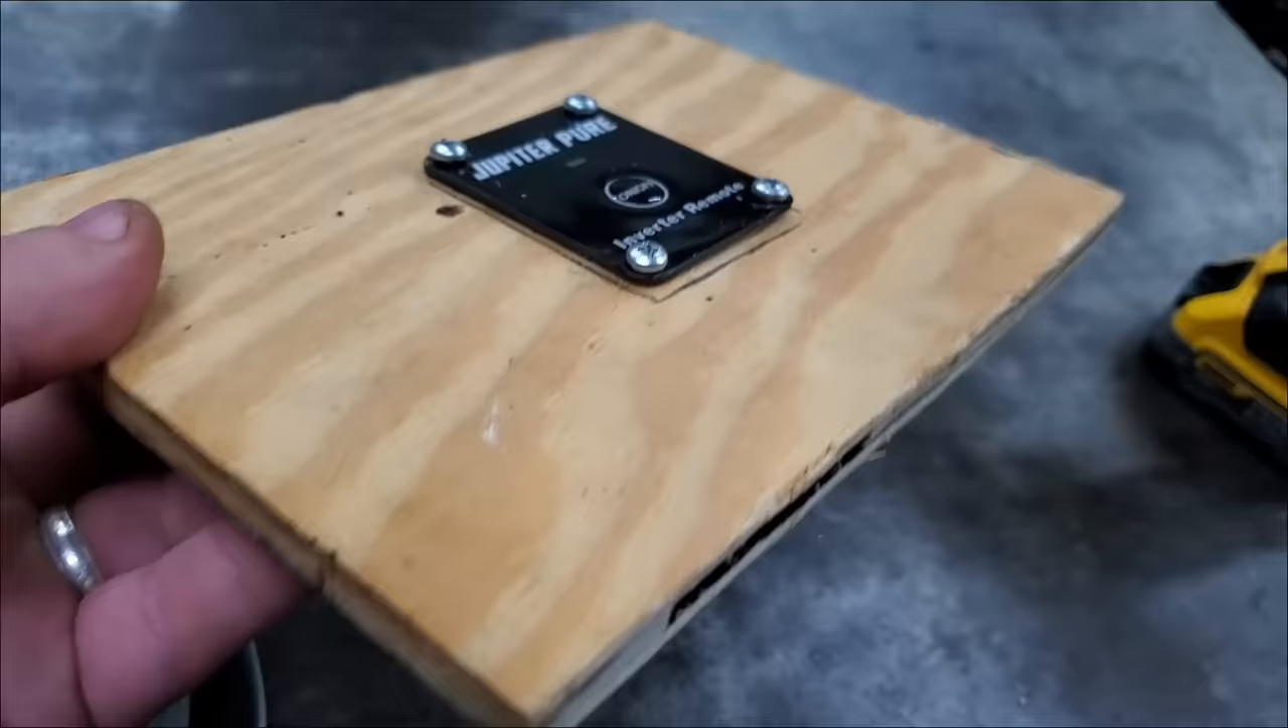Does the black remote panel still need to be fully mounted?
No.